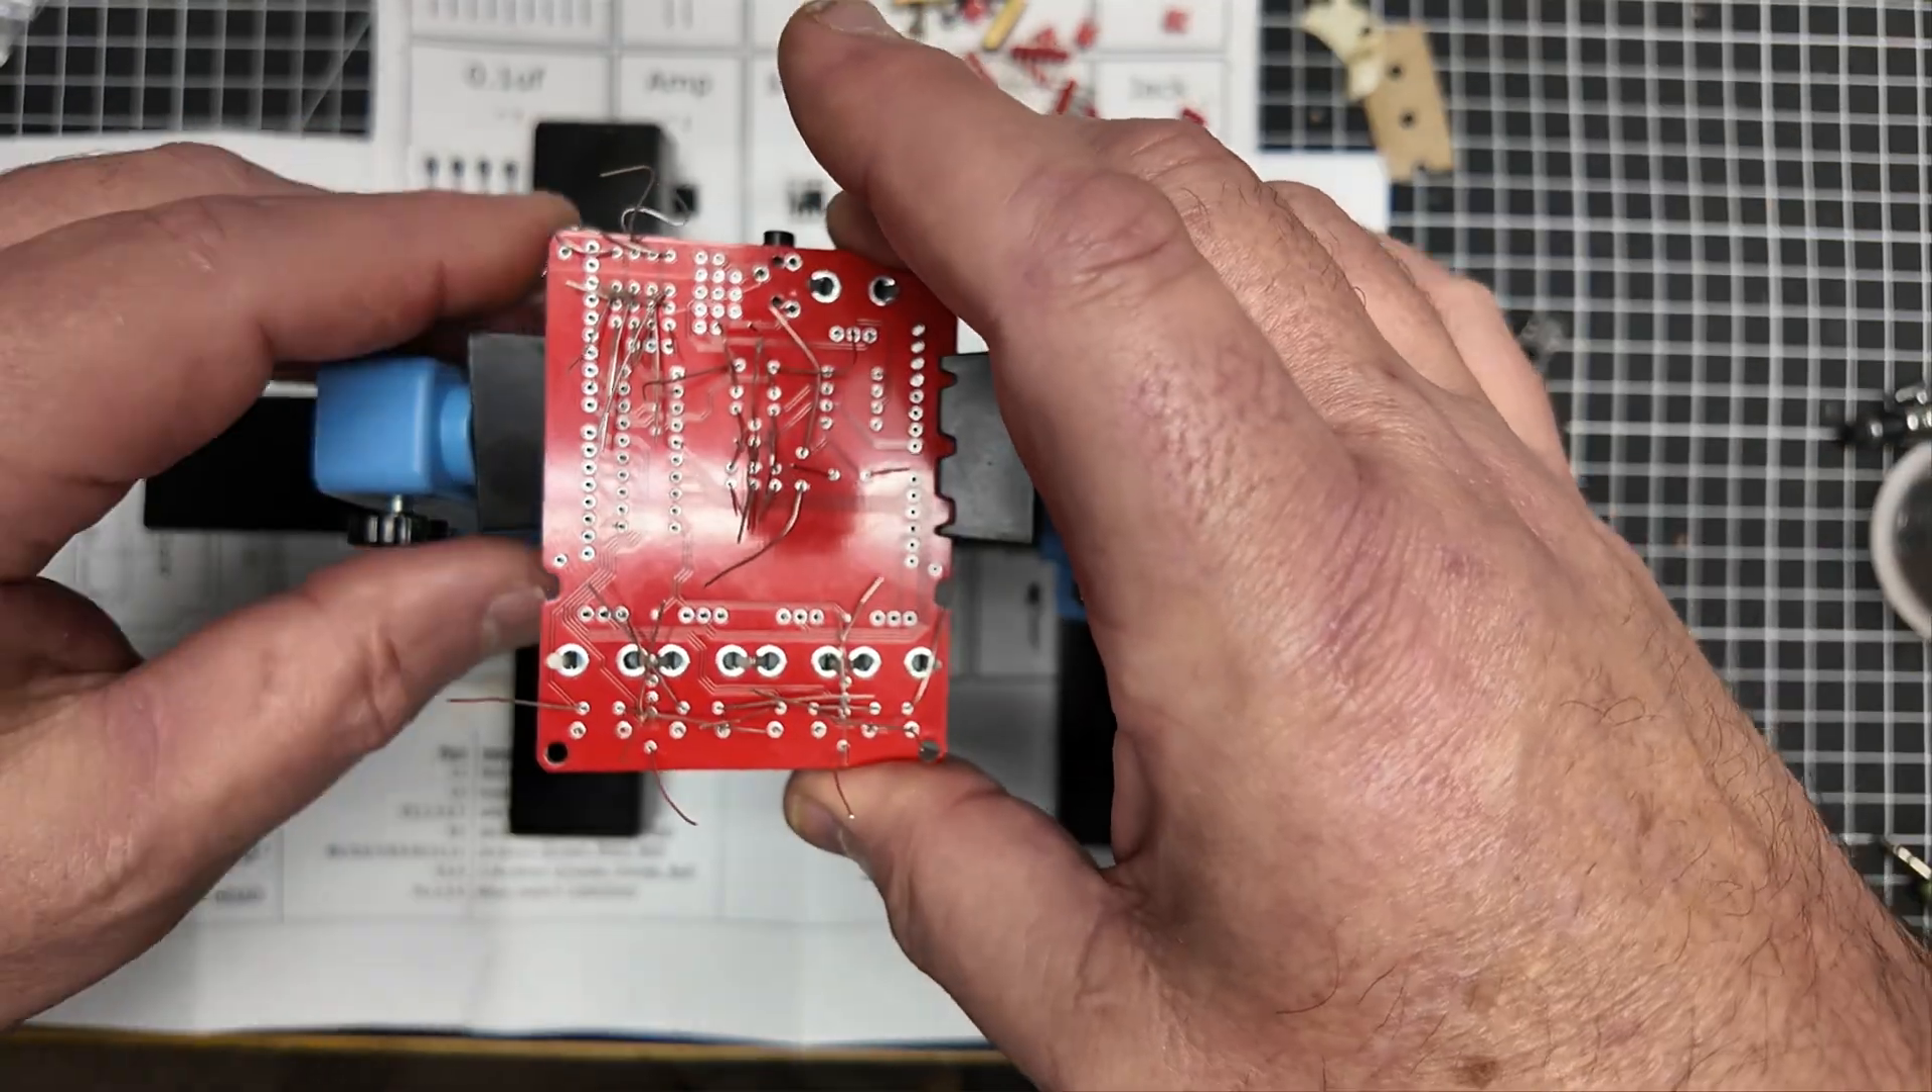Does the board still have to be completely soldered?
Yes.